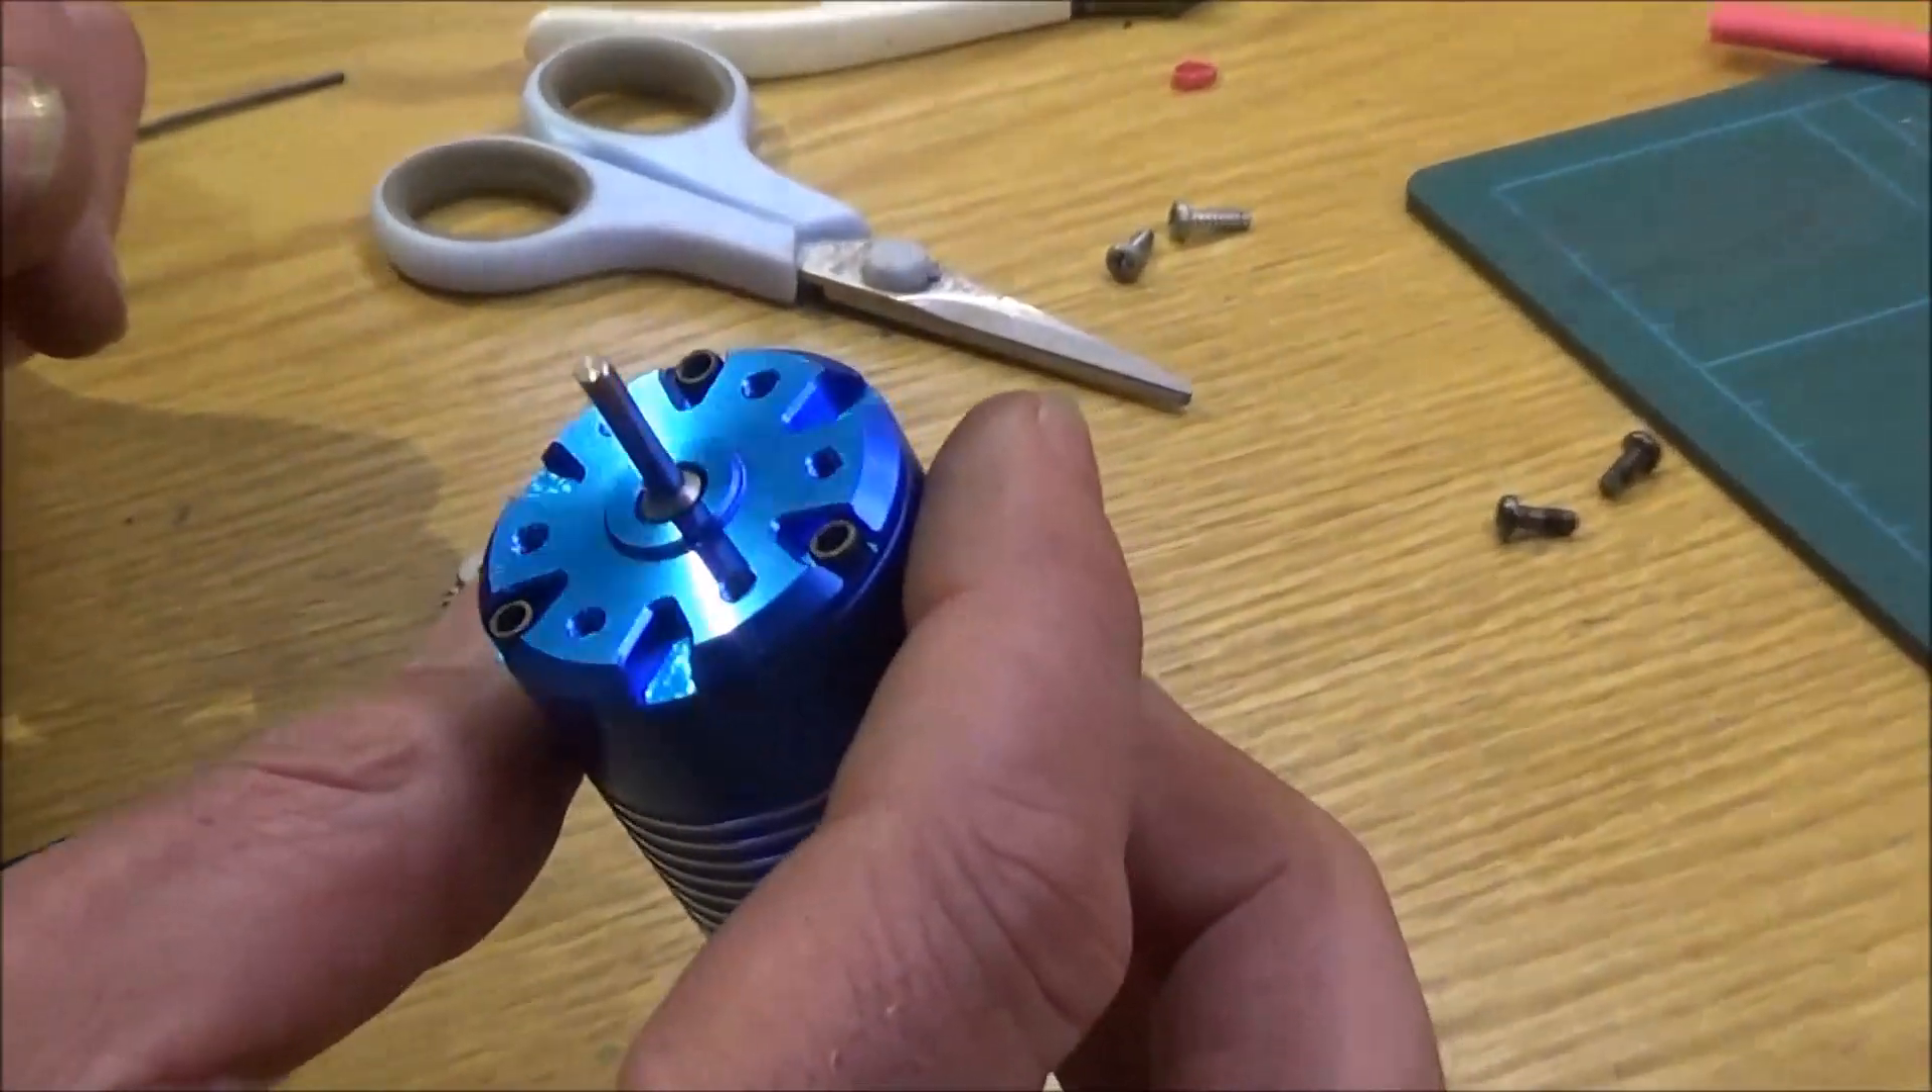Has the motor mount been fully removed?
Yes.